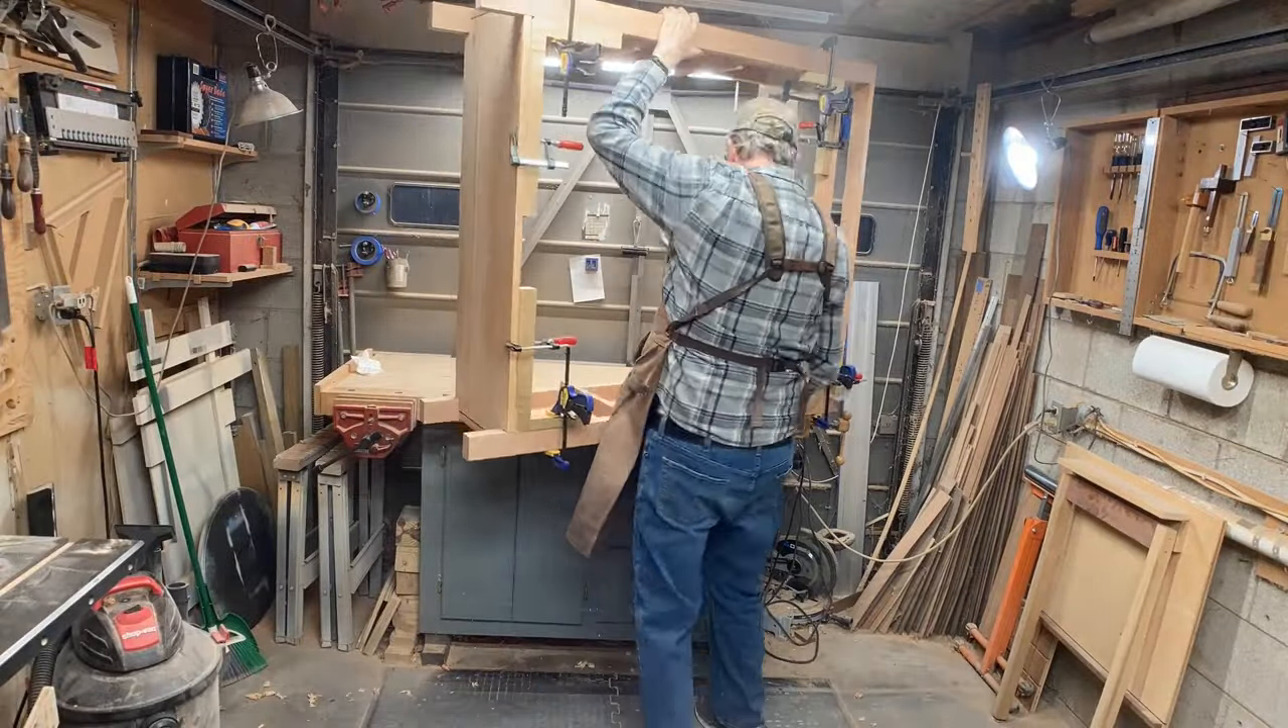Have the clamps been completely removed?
No.